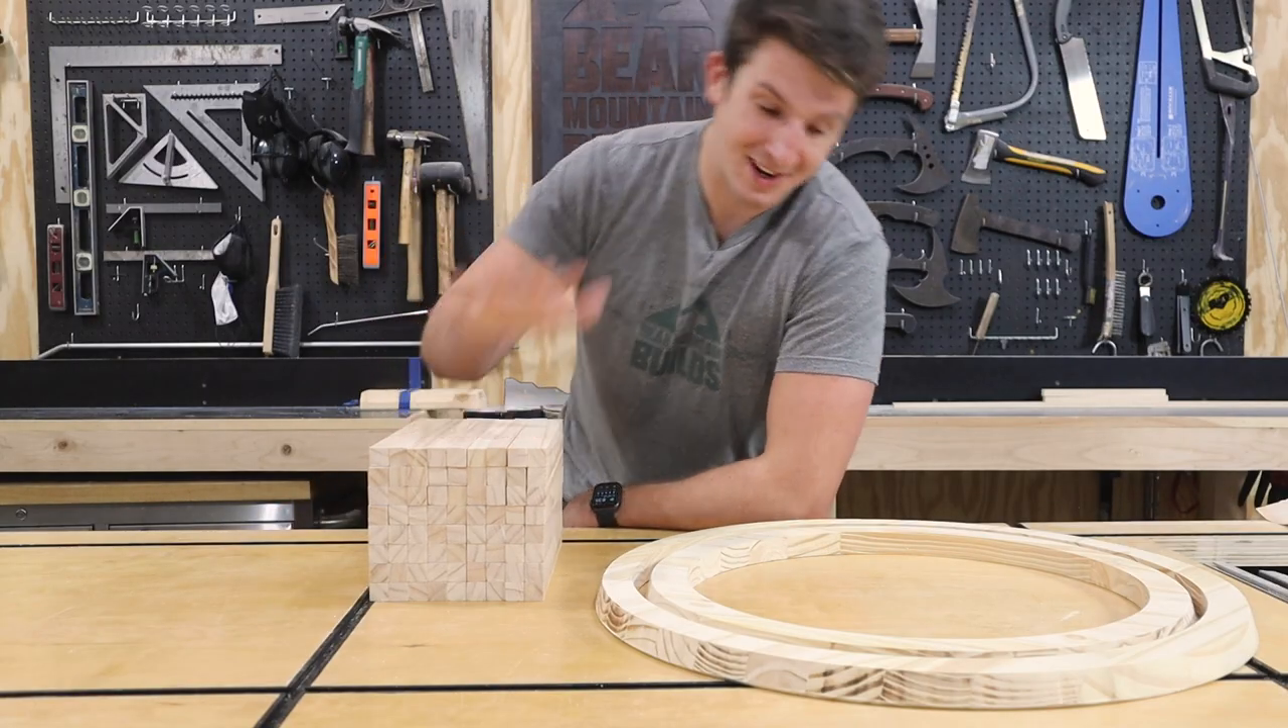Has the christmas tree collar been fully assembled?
No.